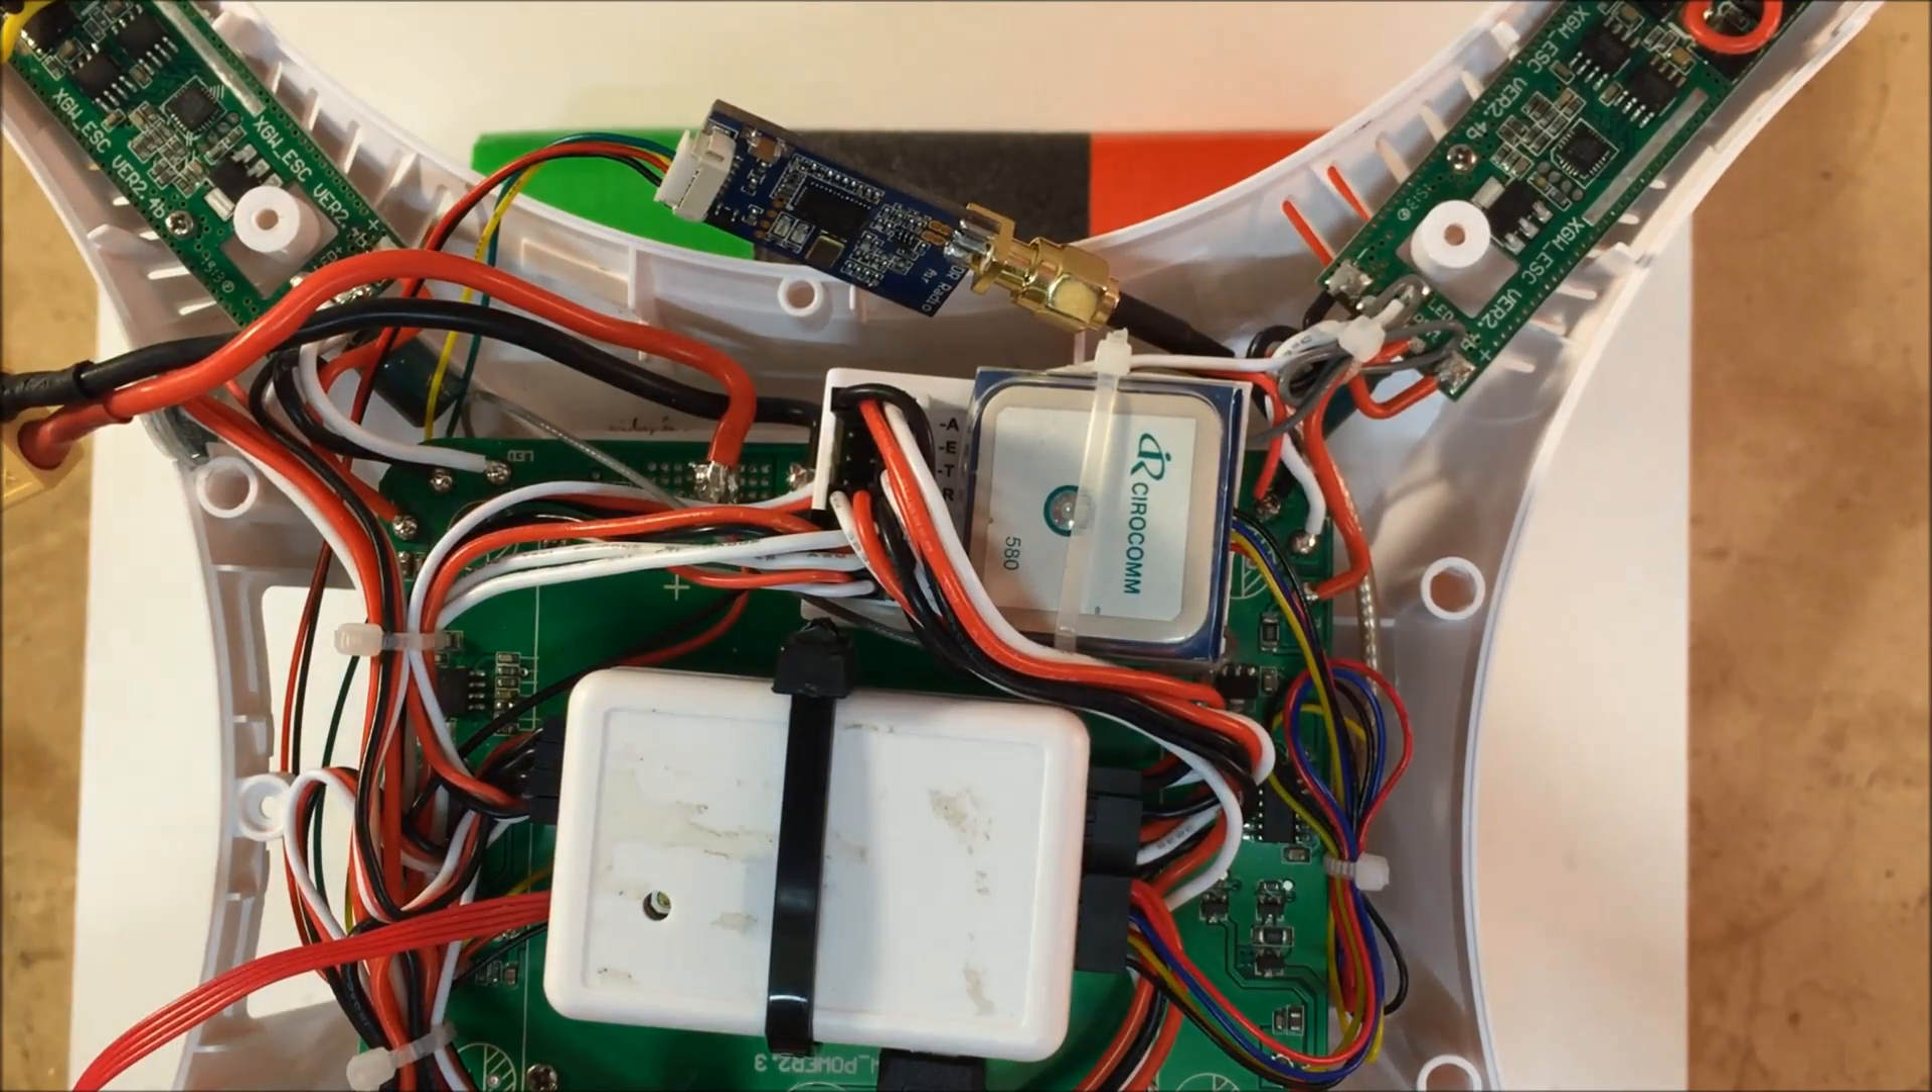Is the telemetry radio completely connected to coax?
Yes.